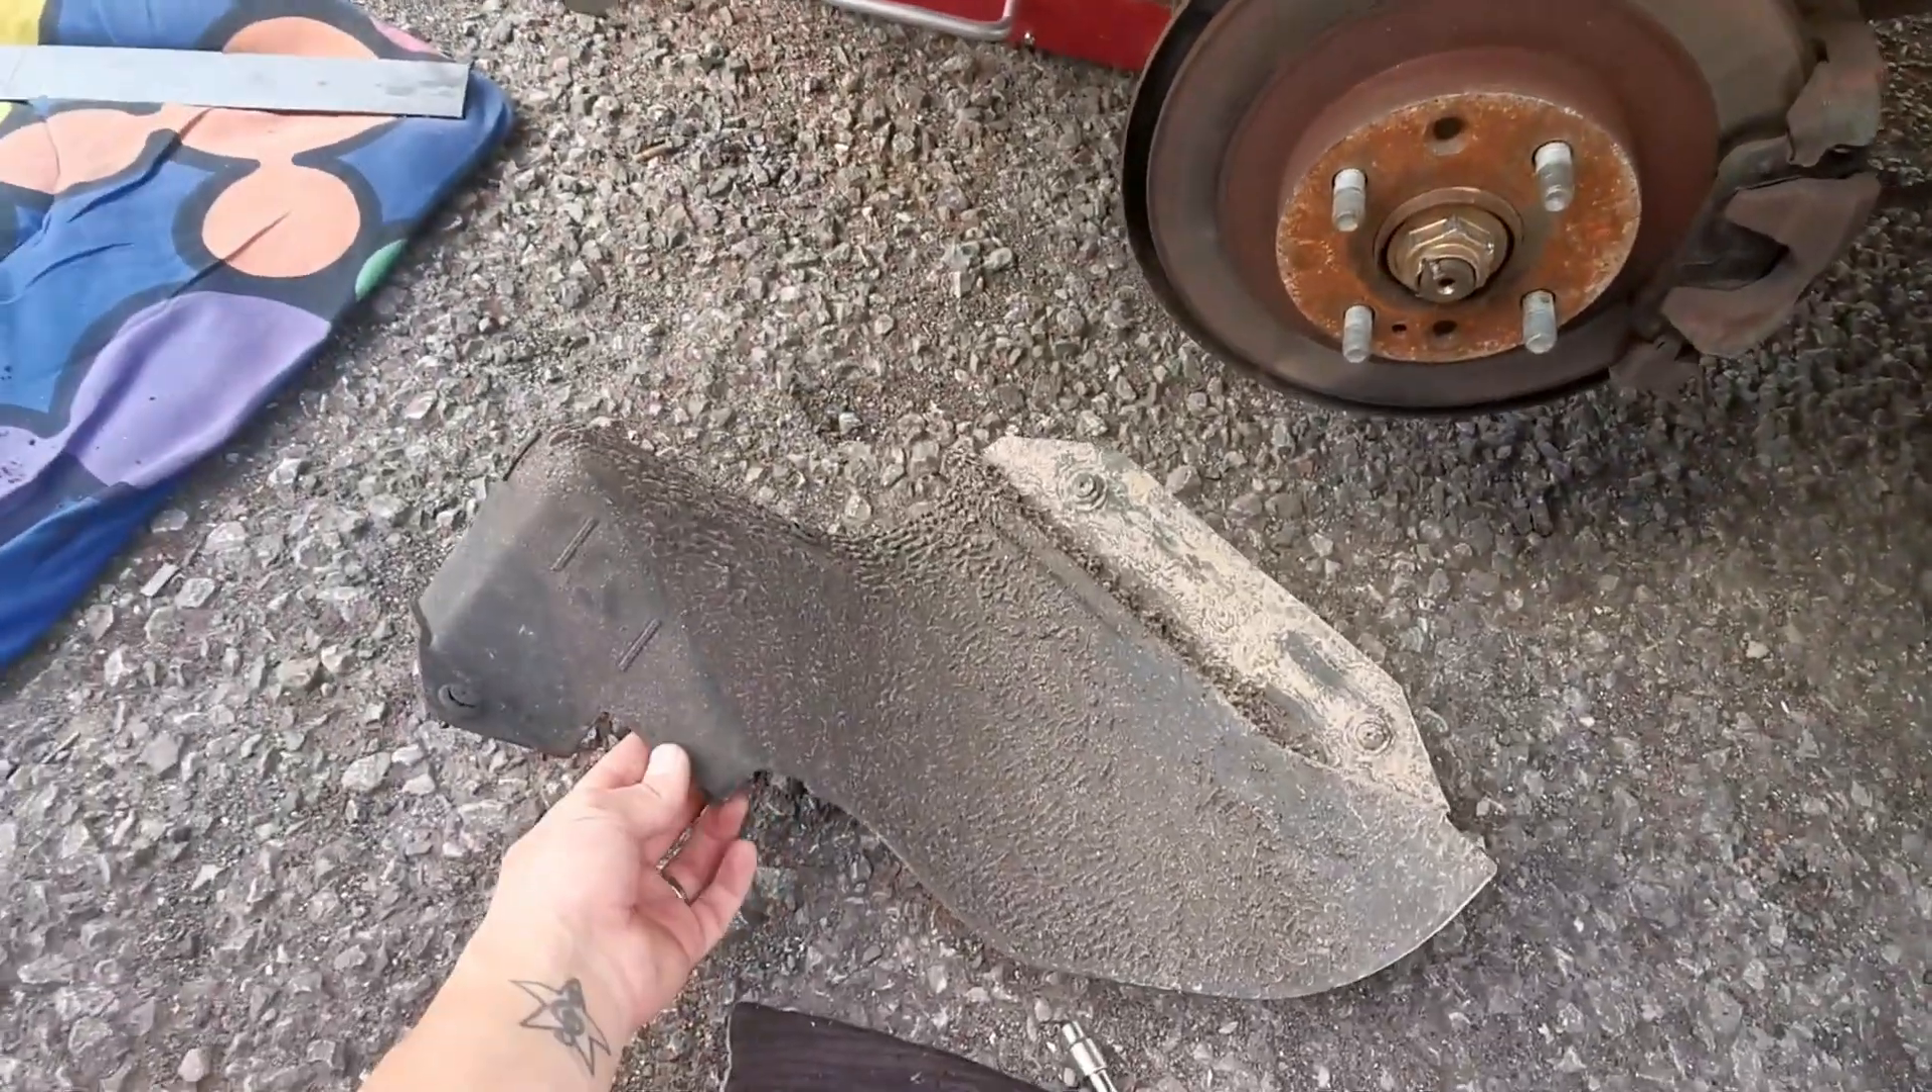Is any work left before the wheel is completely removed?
No.